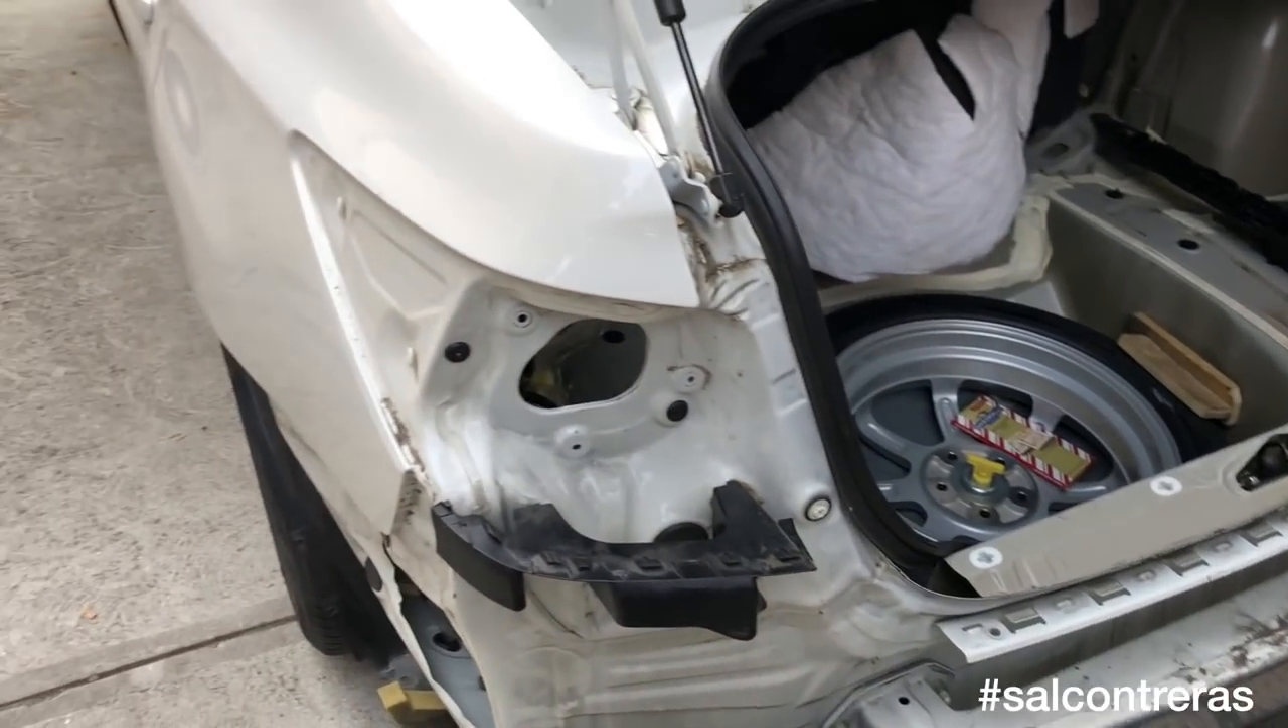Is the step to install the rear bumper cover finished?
No.